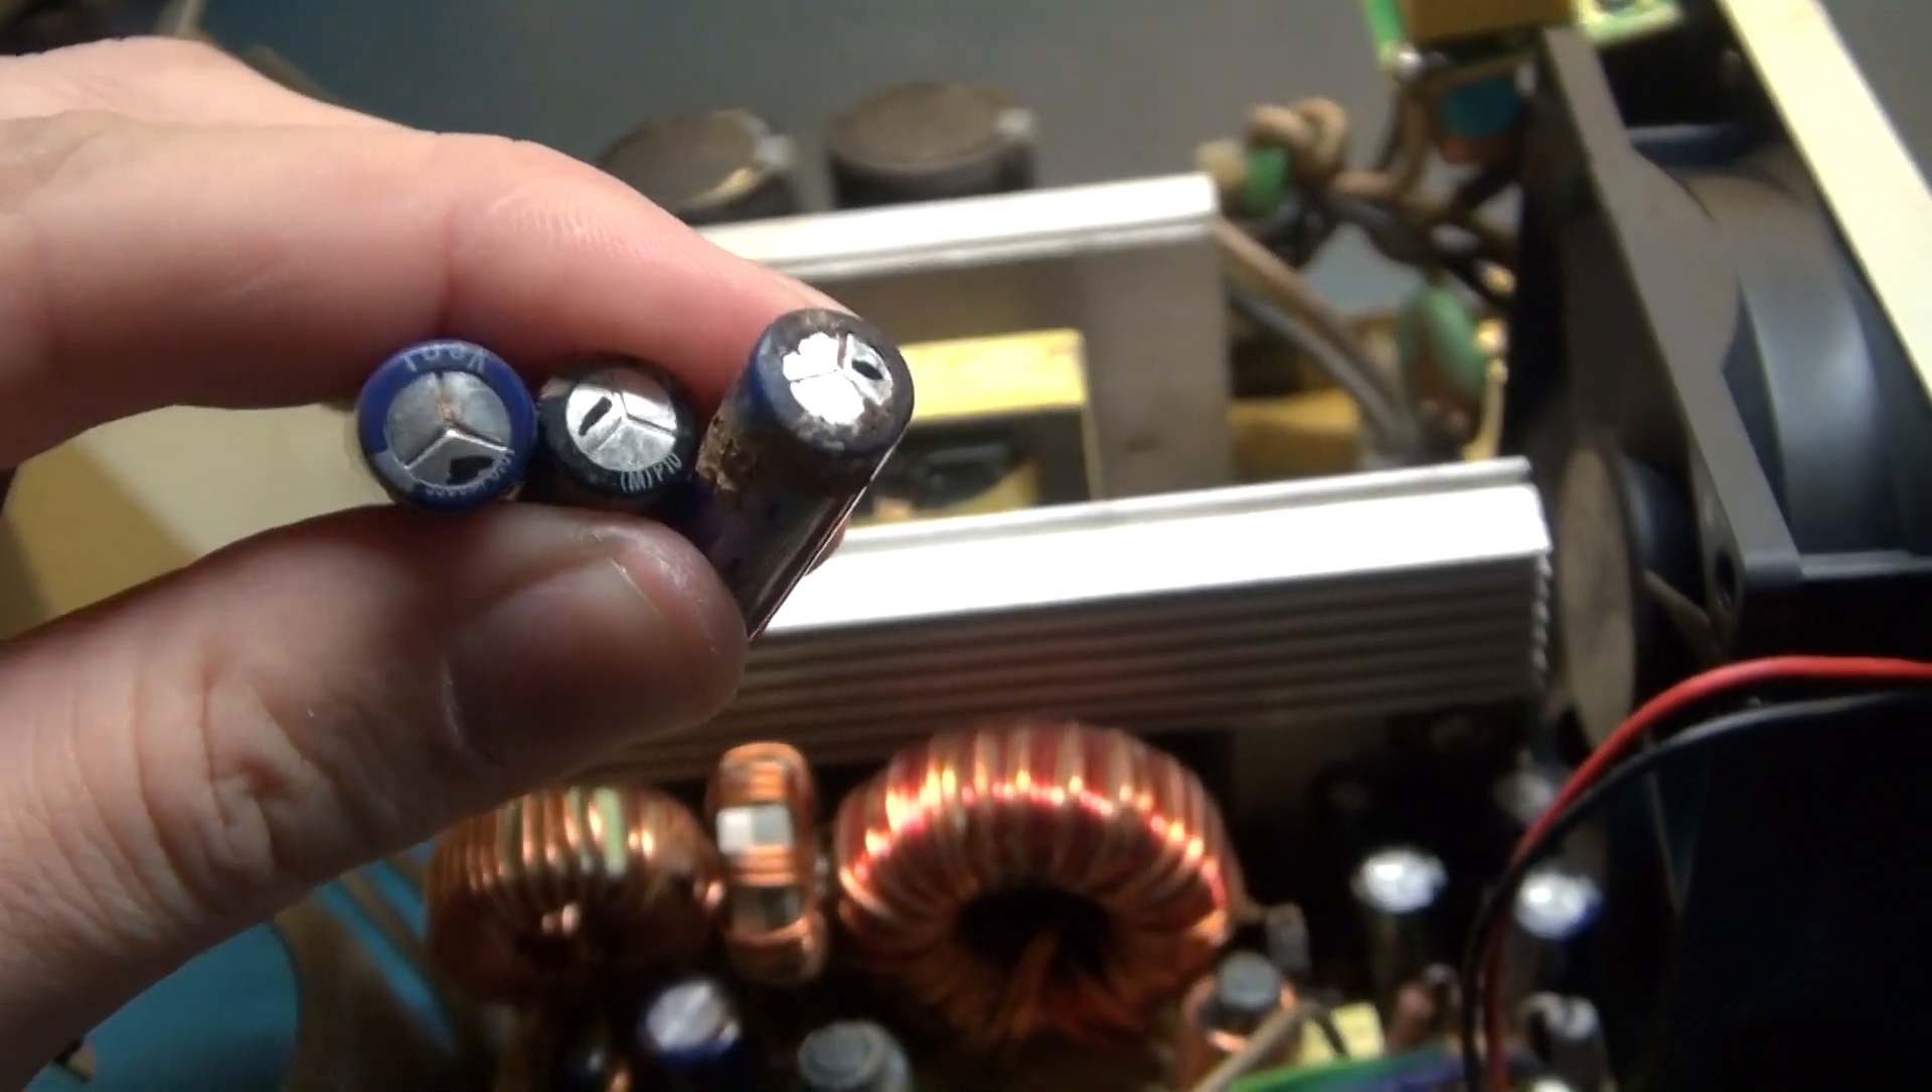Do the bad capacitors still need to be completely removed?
No.